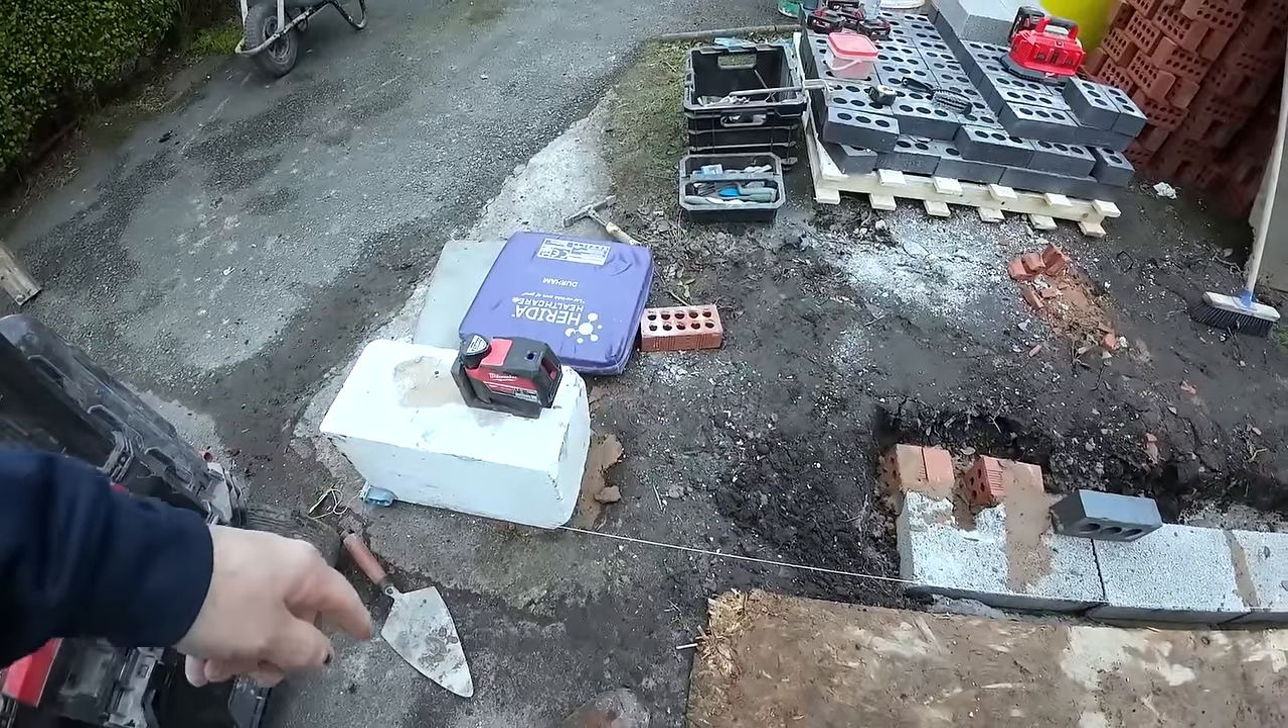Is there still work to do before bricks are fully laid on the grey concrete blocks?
Yes.